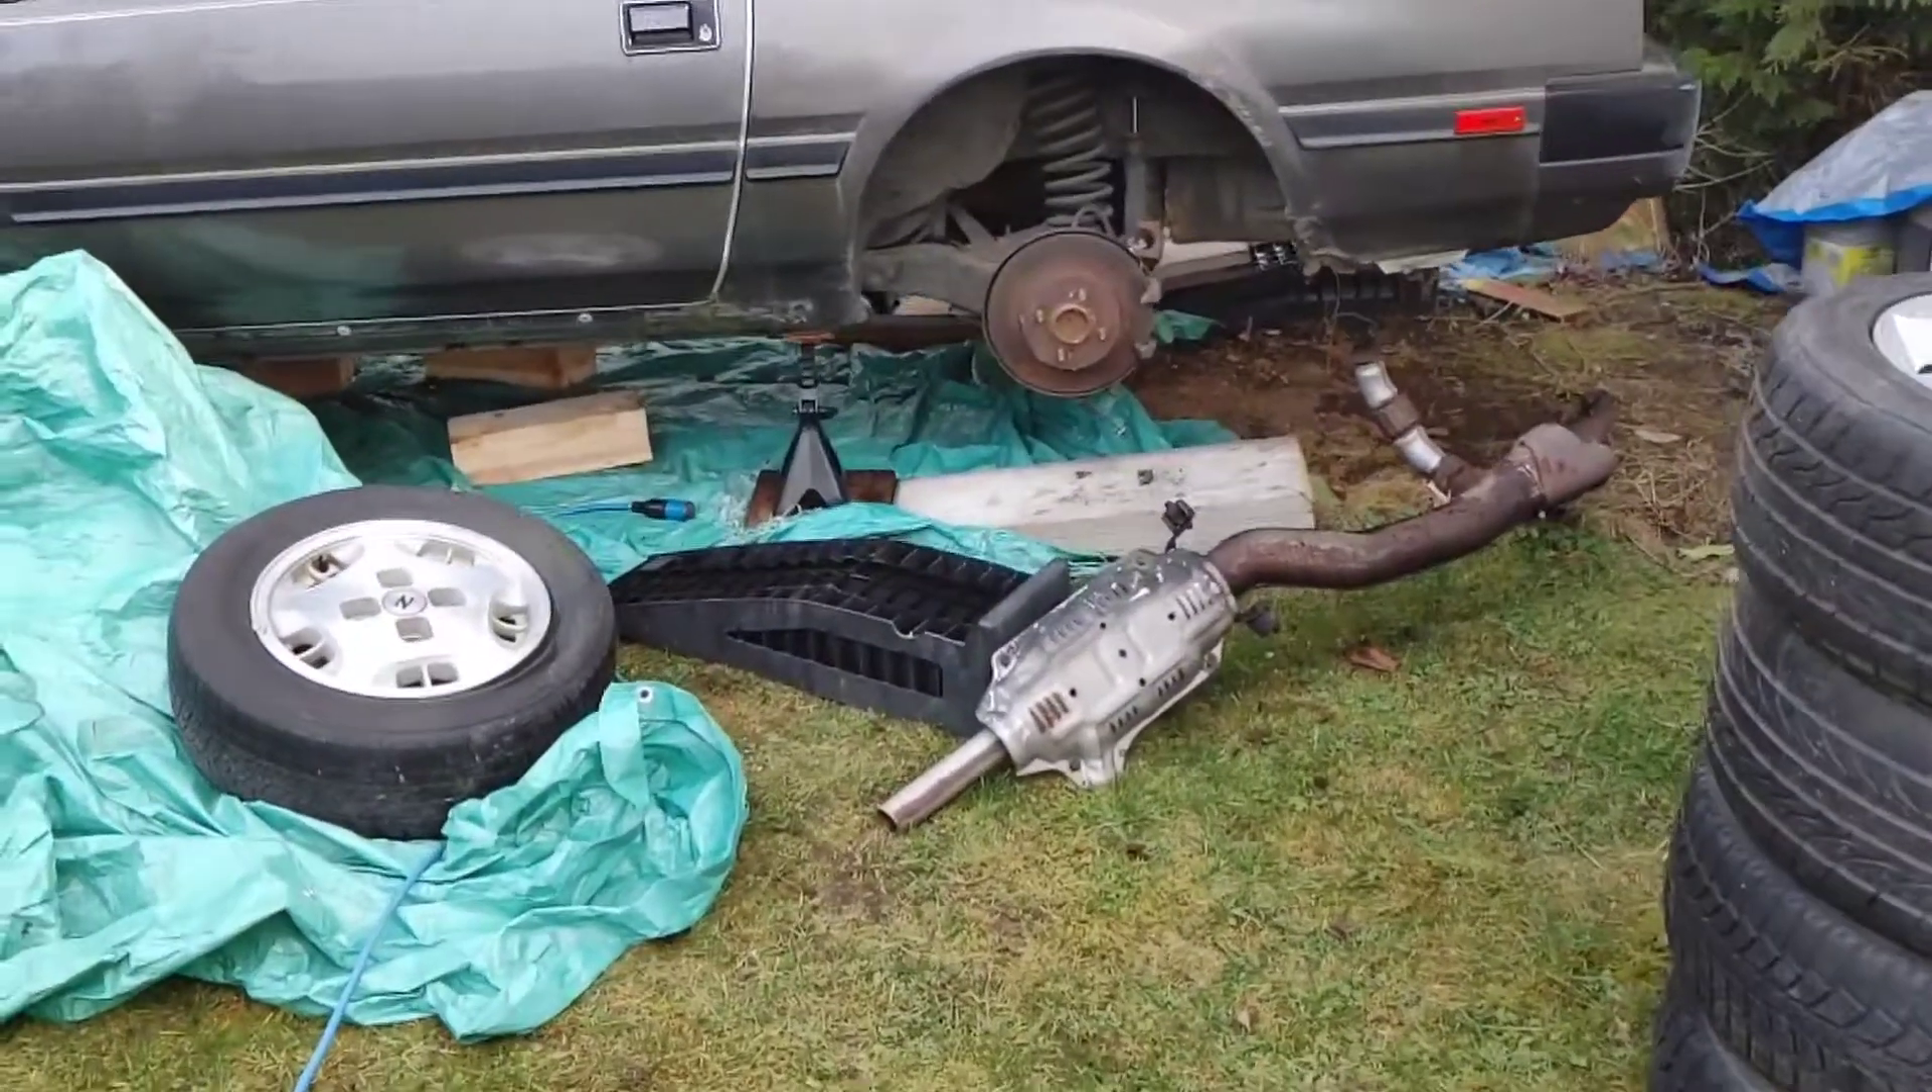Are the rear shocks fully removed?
No.